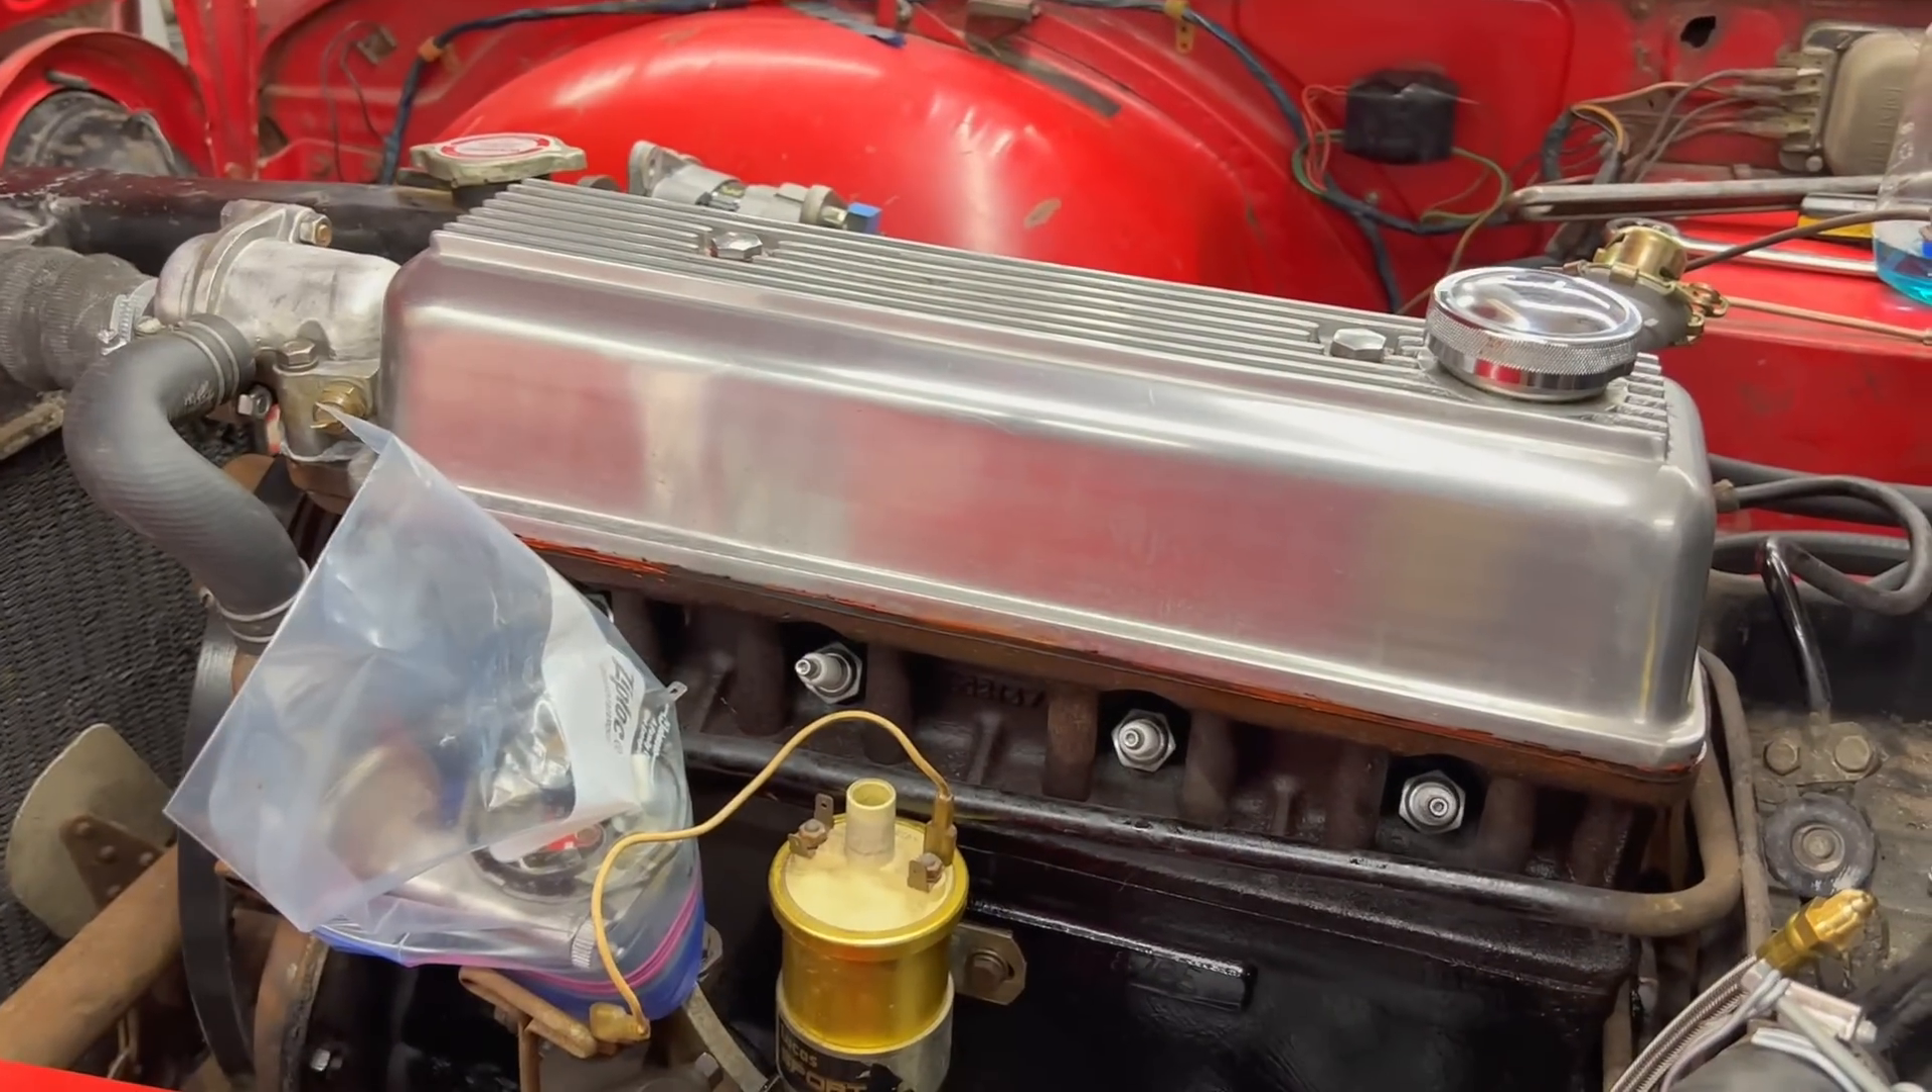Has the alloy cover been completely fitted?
Yes.